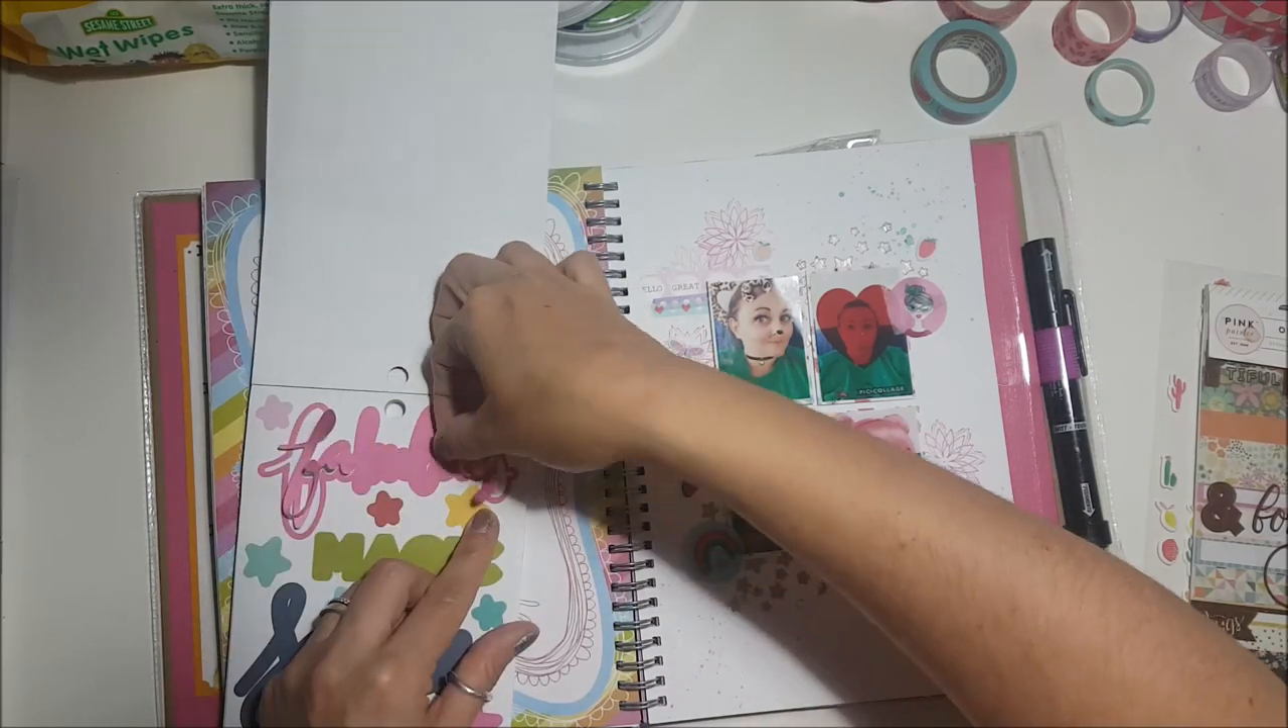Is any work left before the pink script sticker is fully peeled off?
Yes.